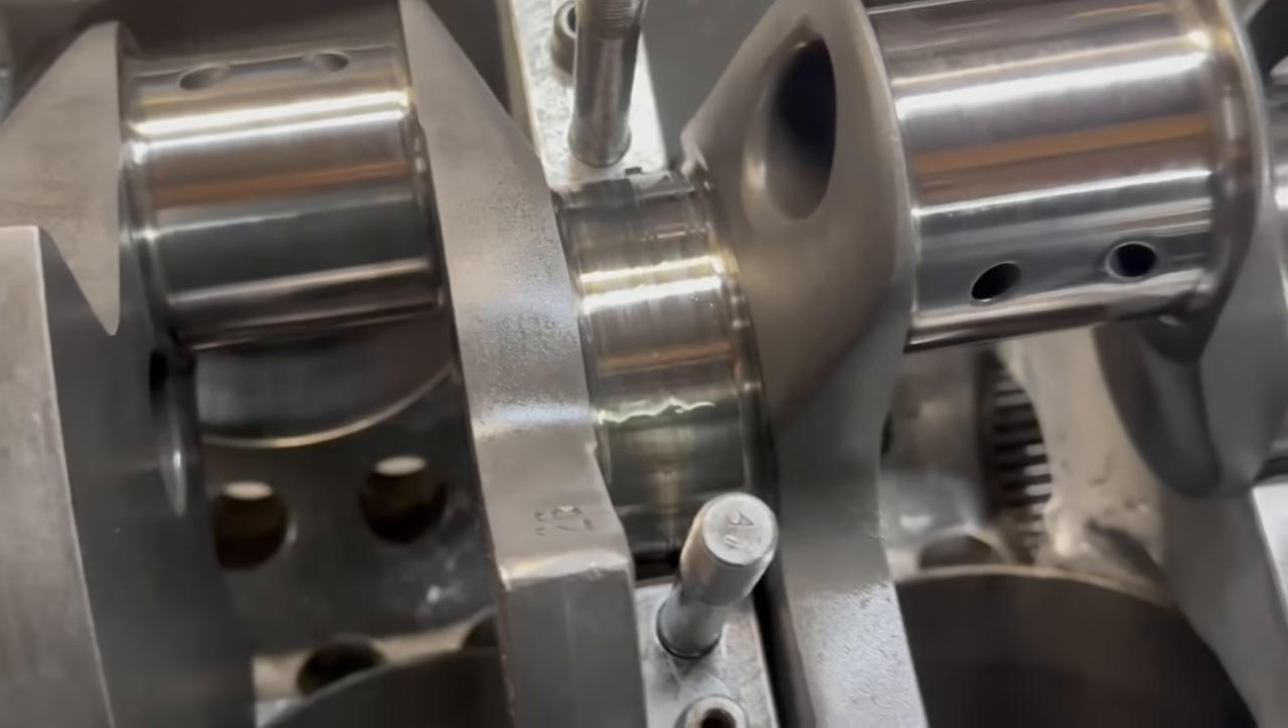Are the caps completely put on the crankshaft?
No.